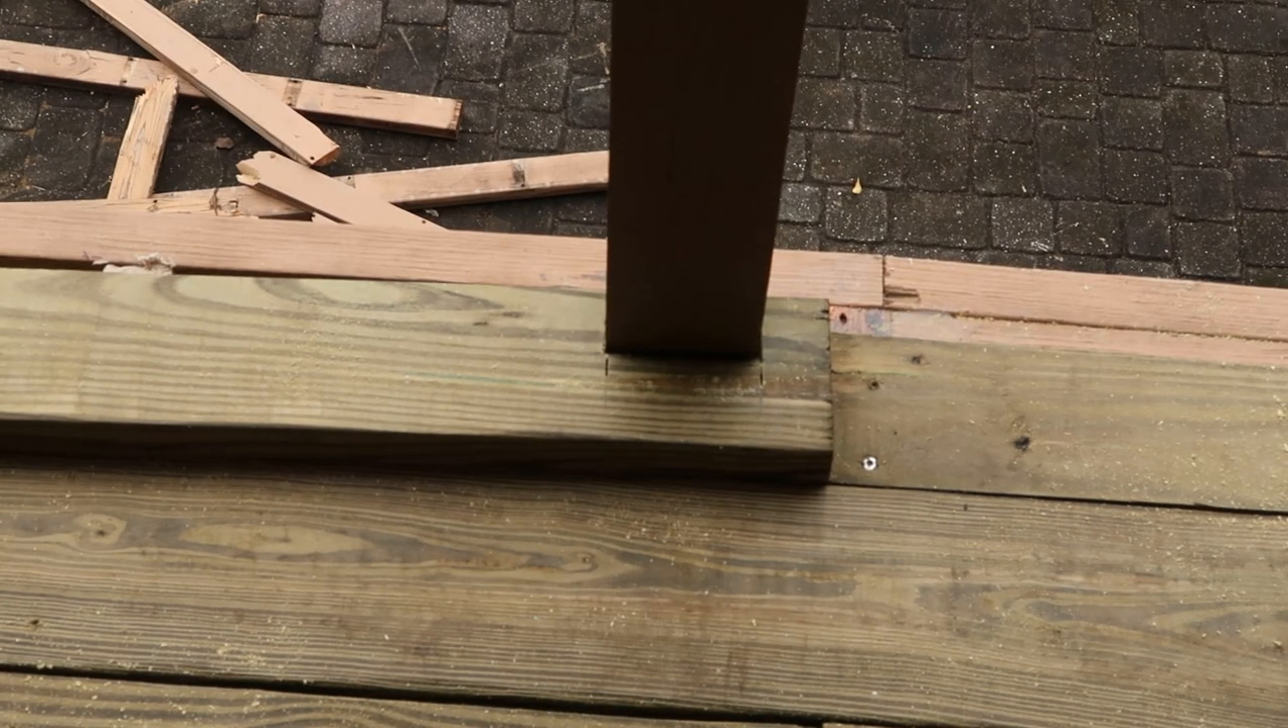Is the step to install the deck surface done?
No.